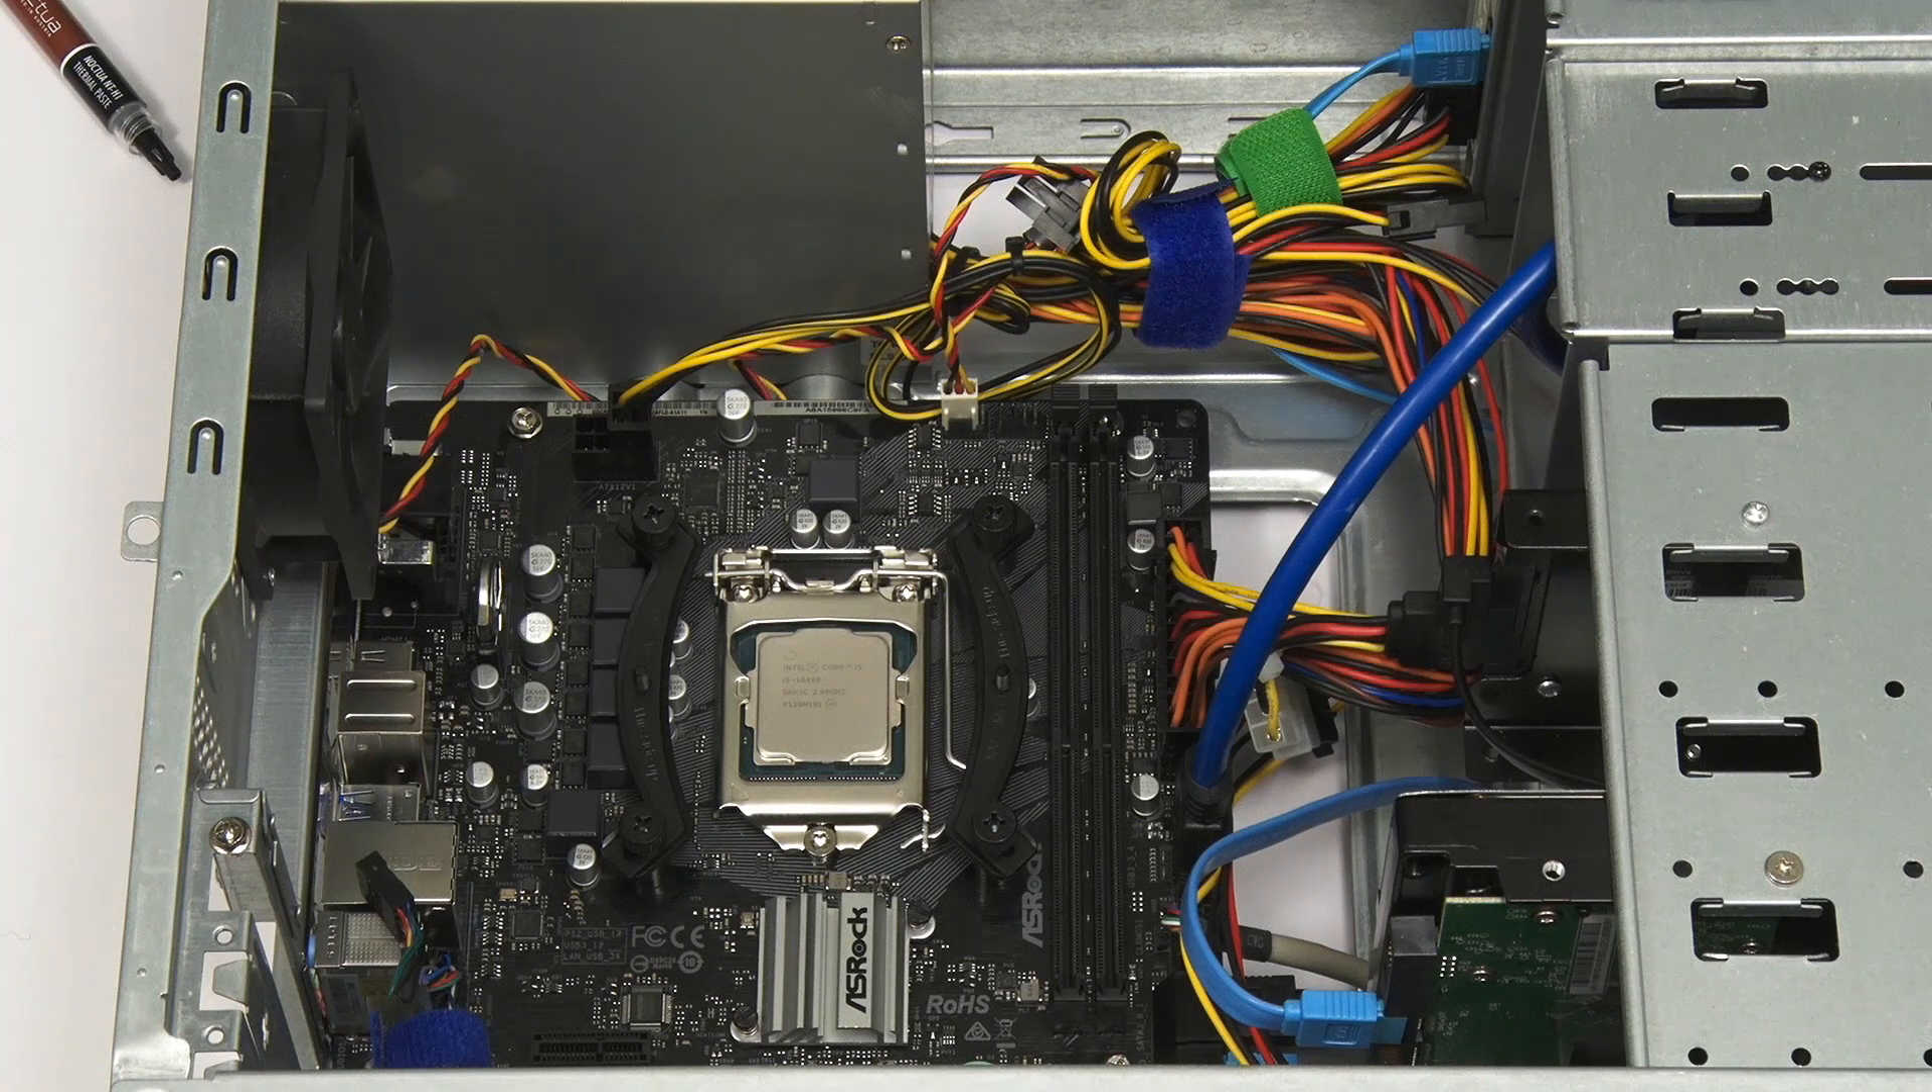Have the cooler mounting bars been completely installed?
Yes.